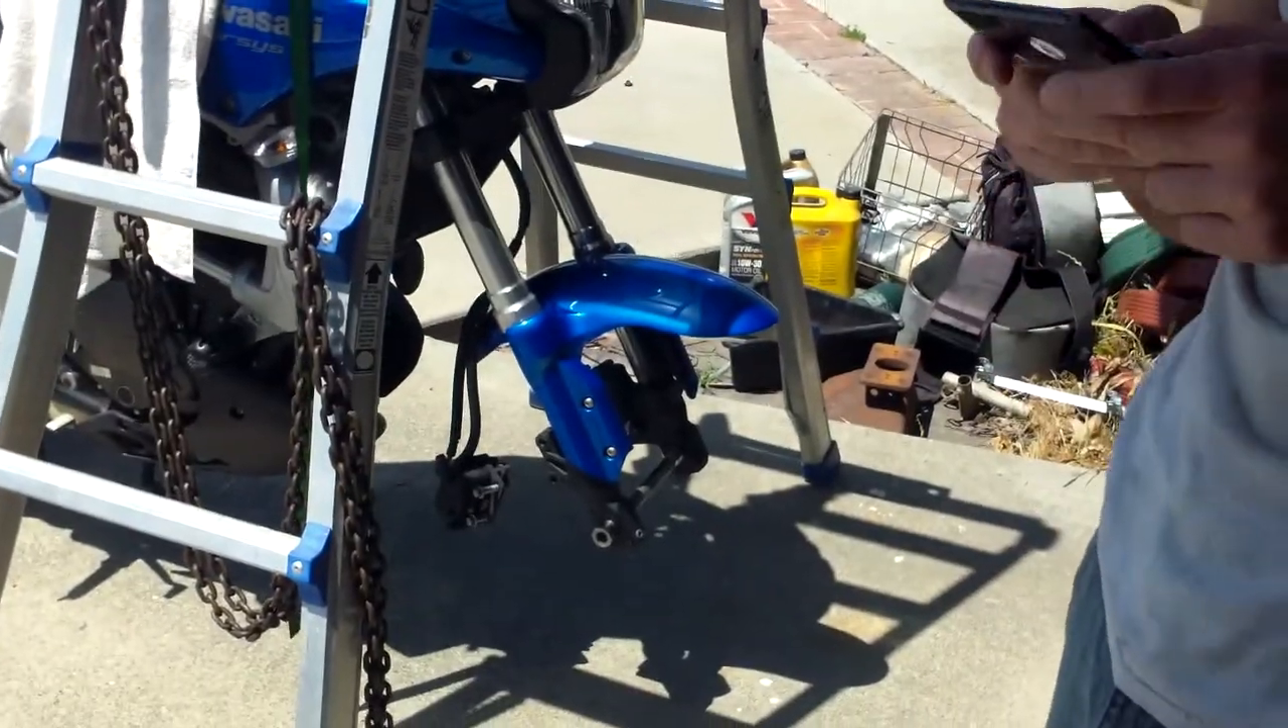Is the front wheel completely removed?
Yes.